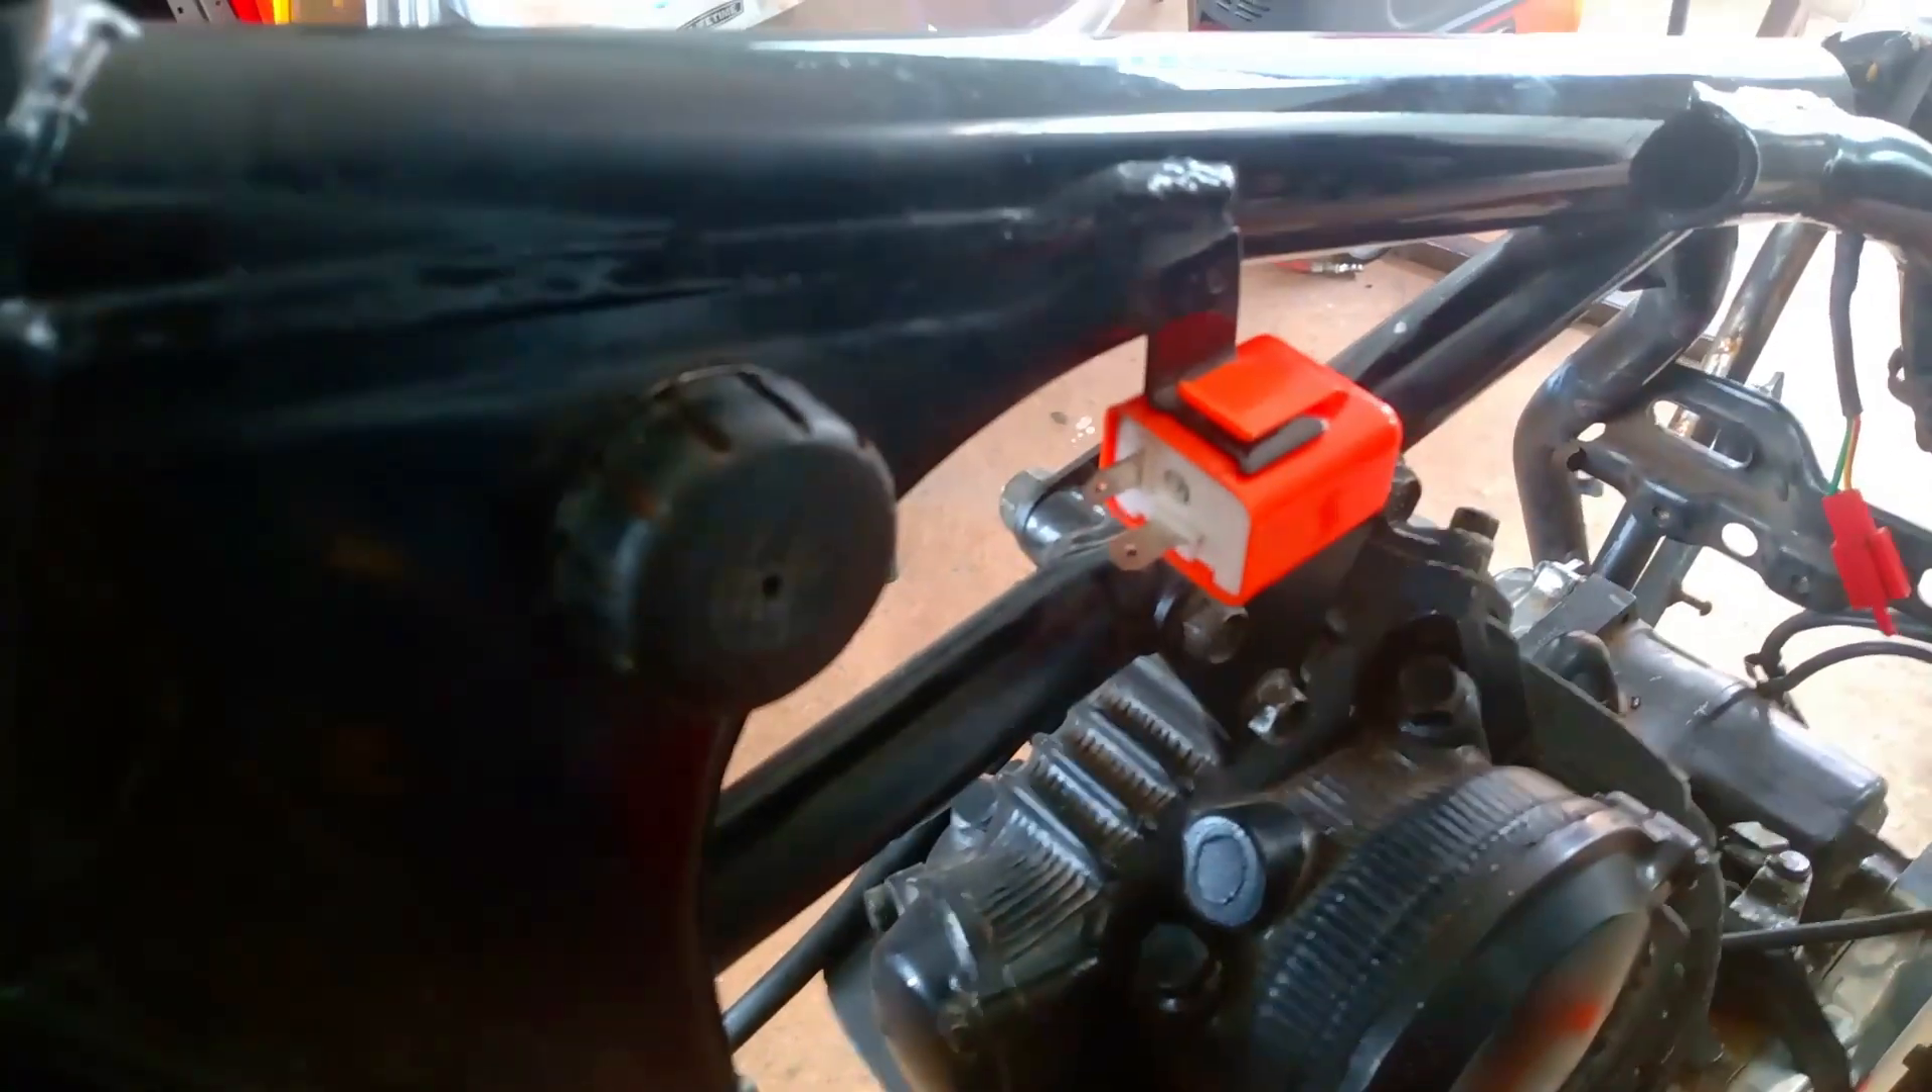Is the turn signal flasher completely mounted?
Yes.